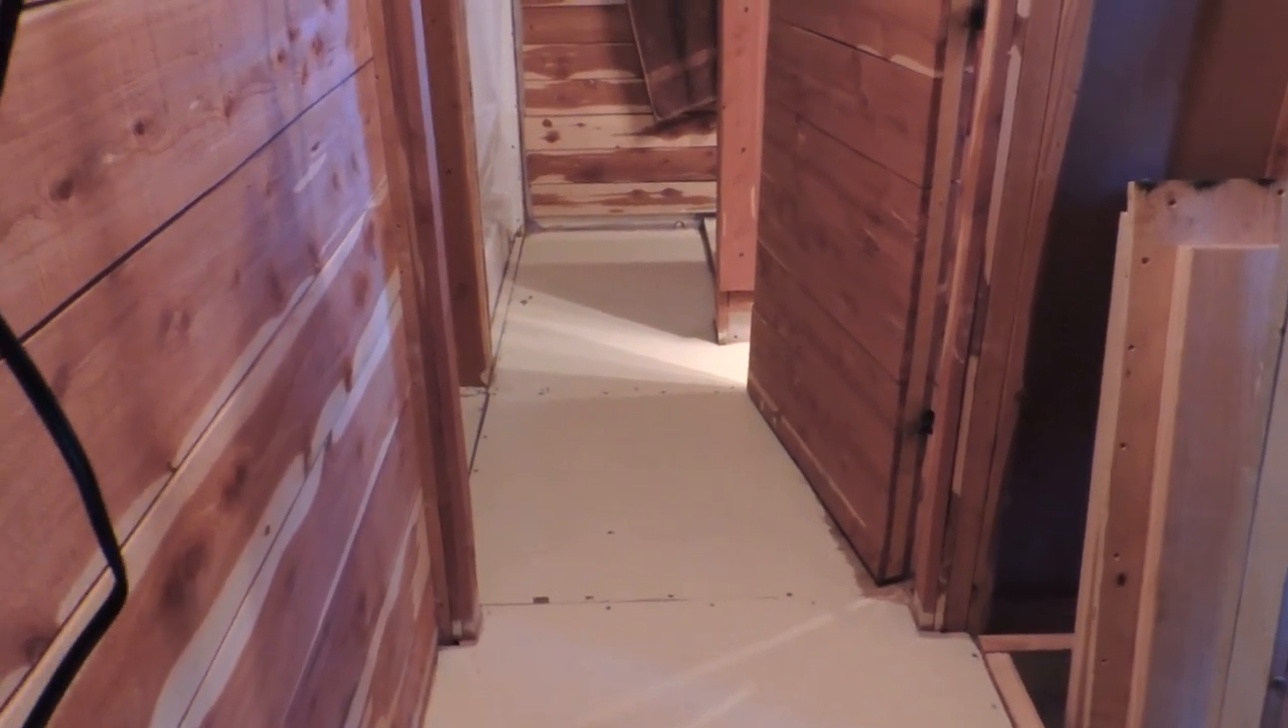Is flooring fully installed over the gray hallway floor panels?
No.